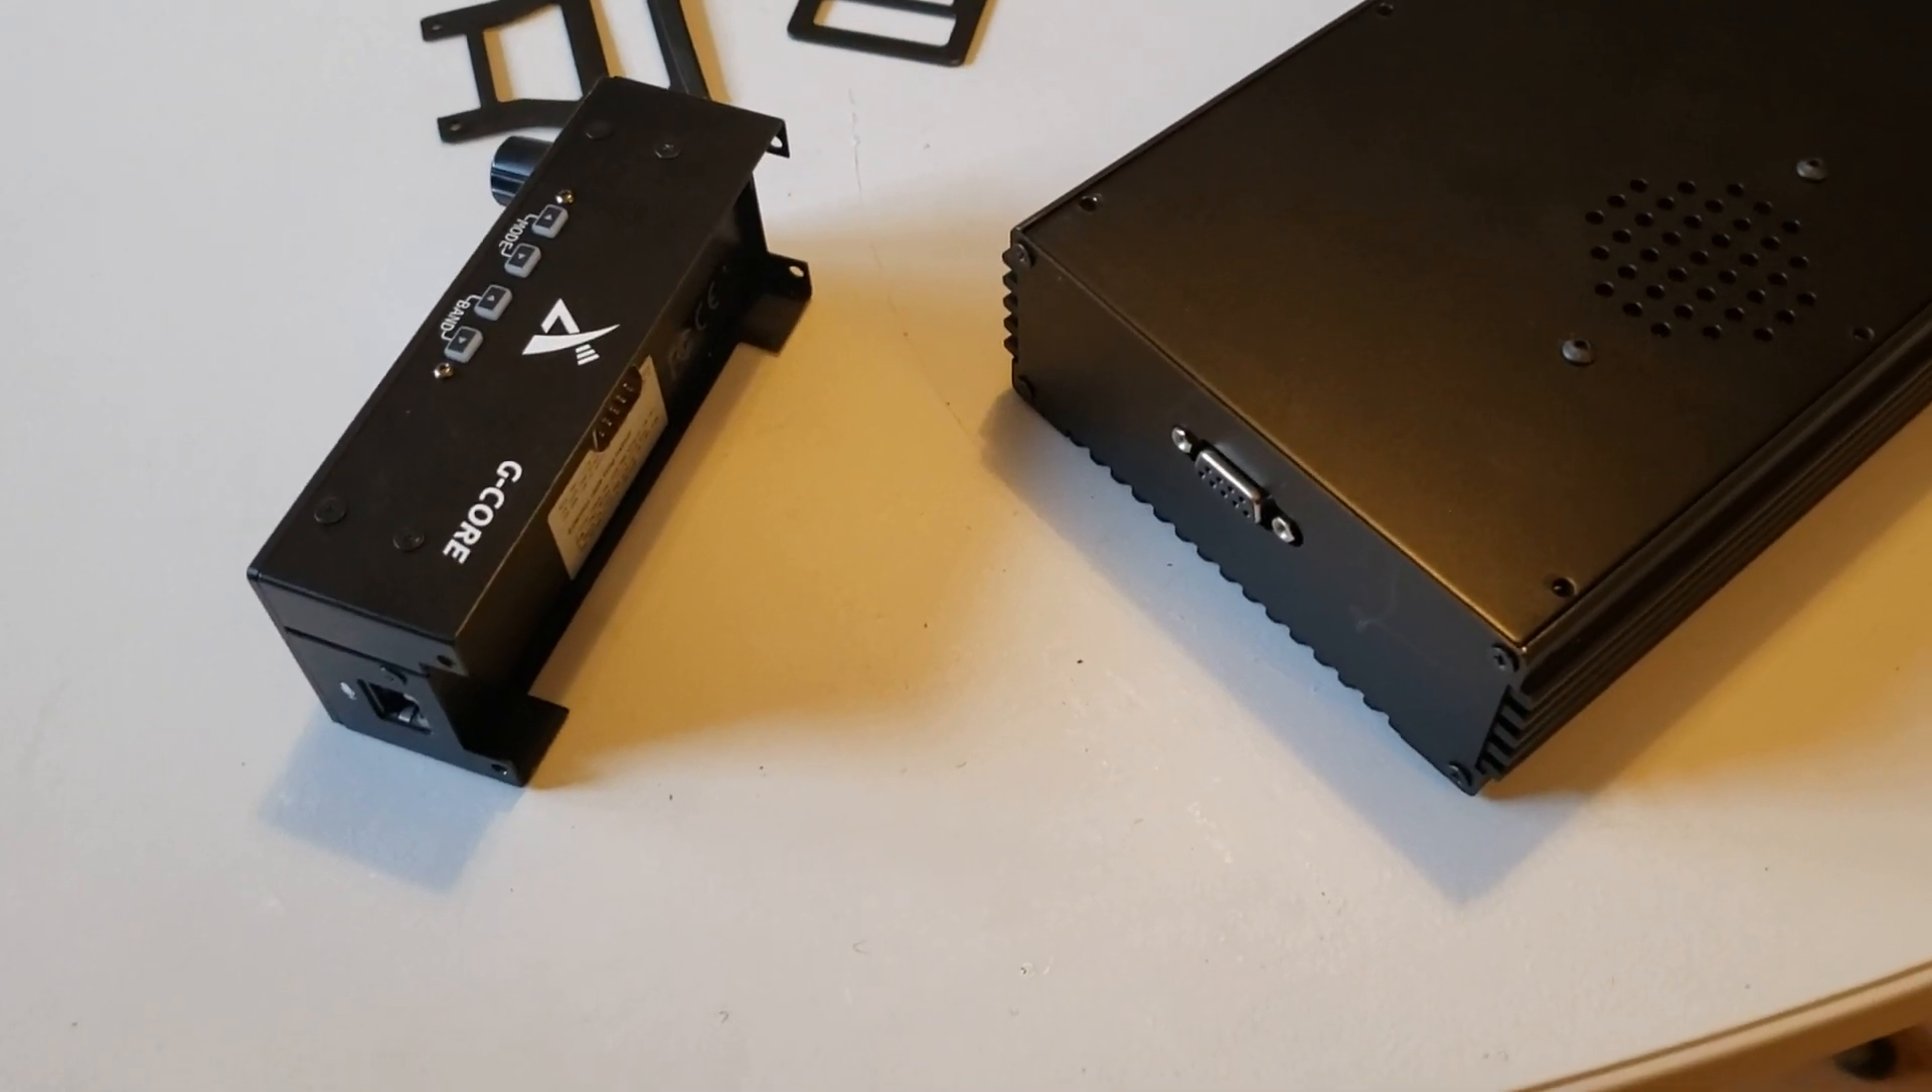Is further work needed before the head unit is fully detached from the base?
No.